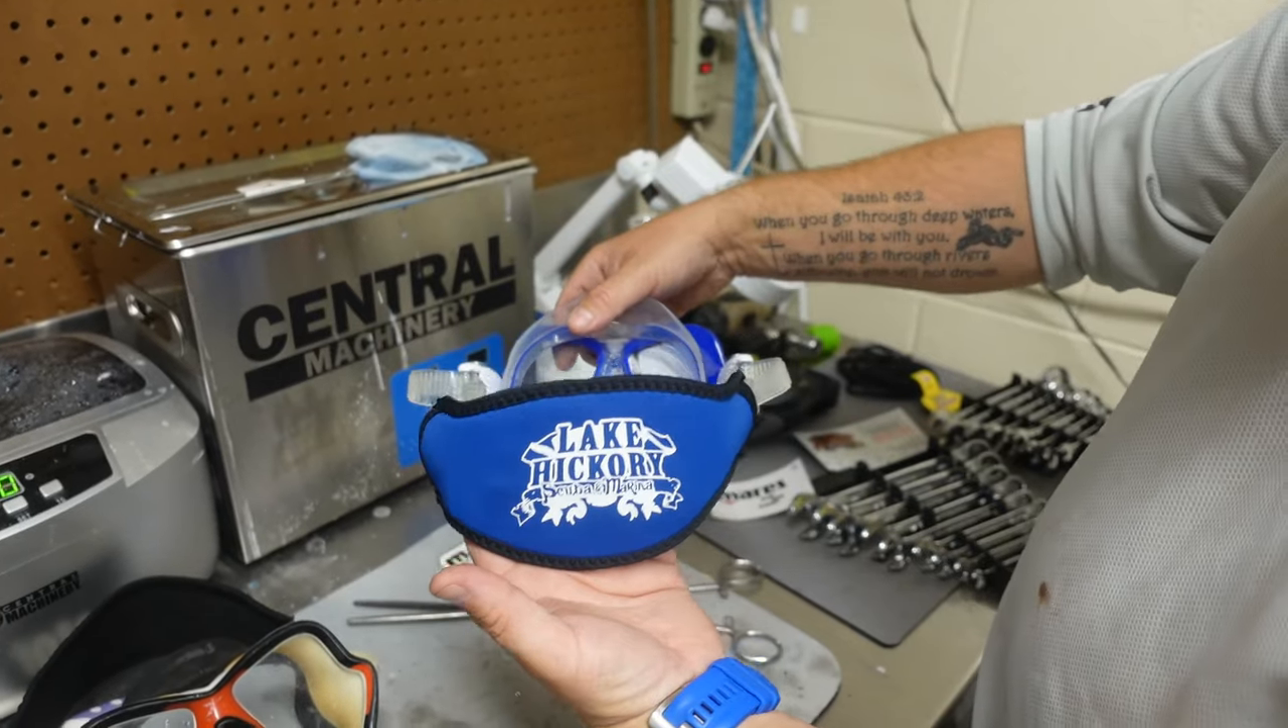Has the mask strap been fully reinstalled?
Yes.